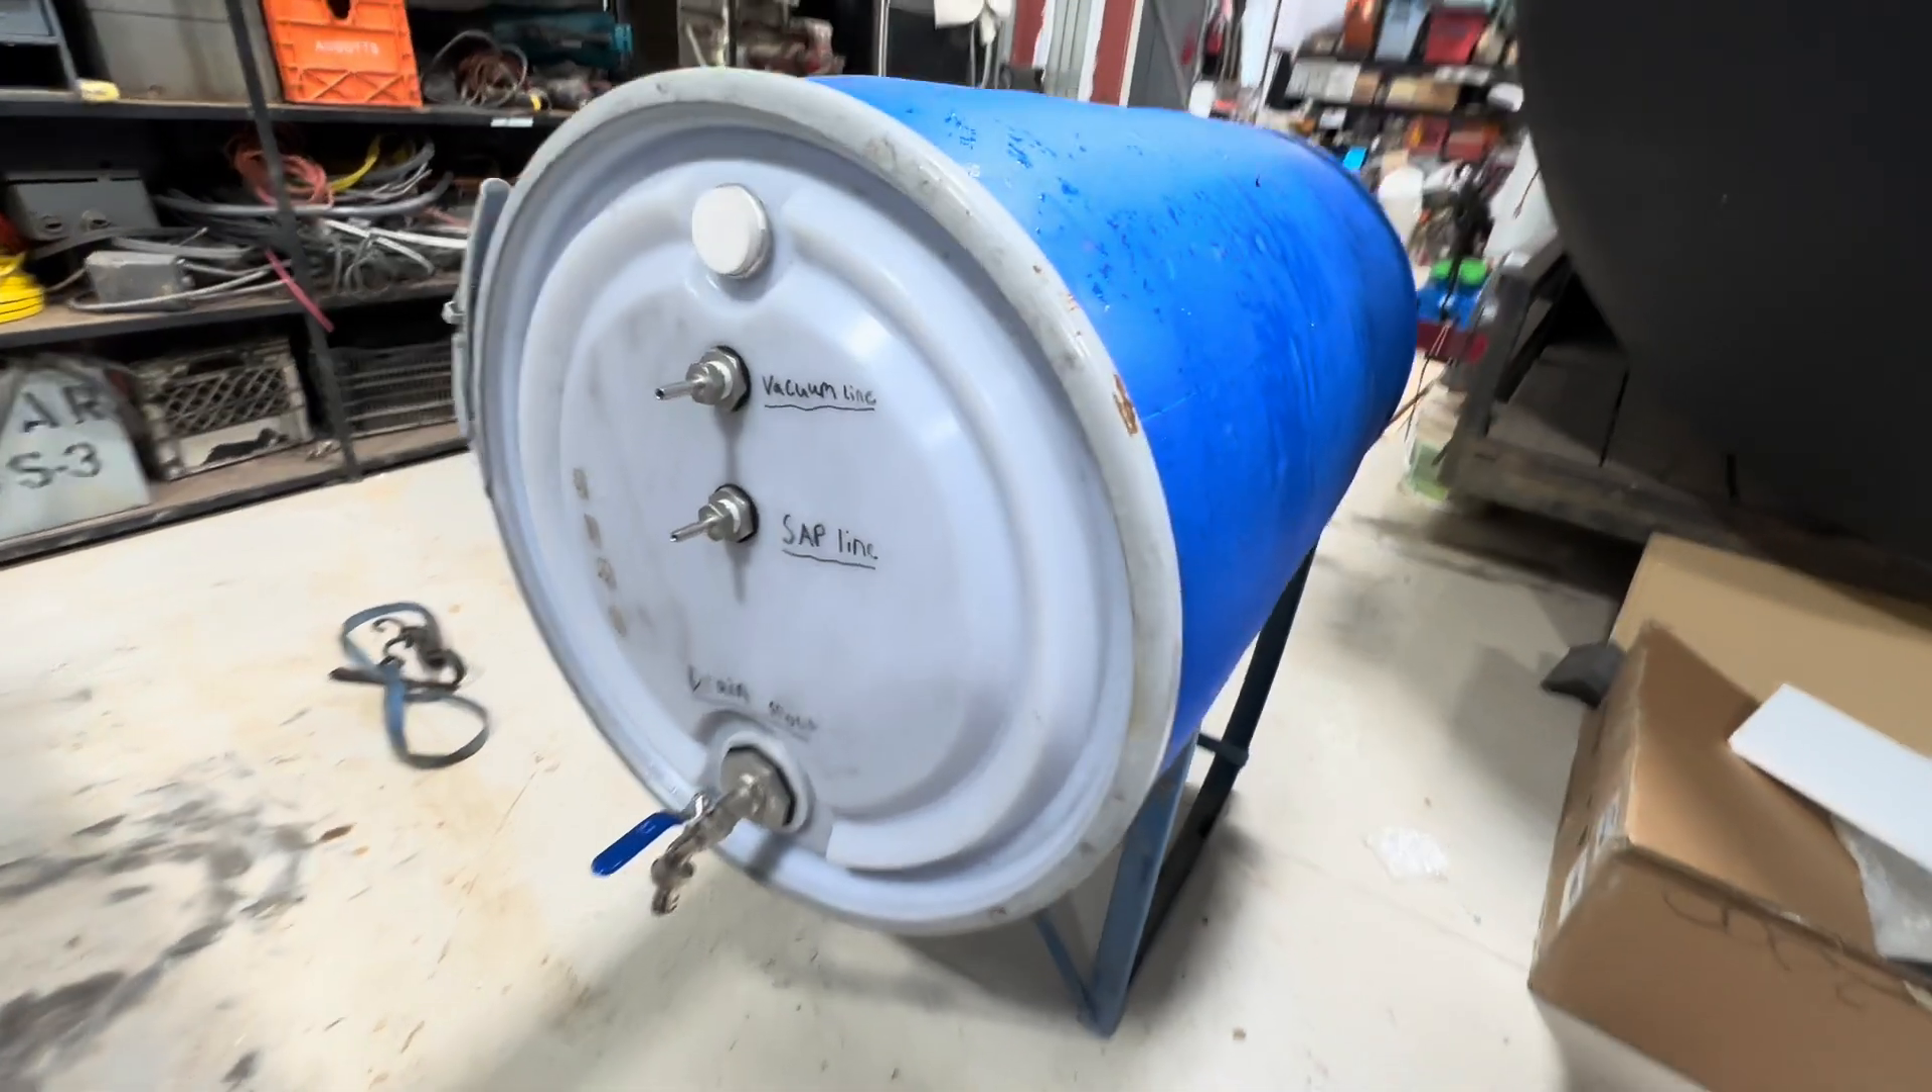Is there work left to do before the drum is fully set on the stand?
No.